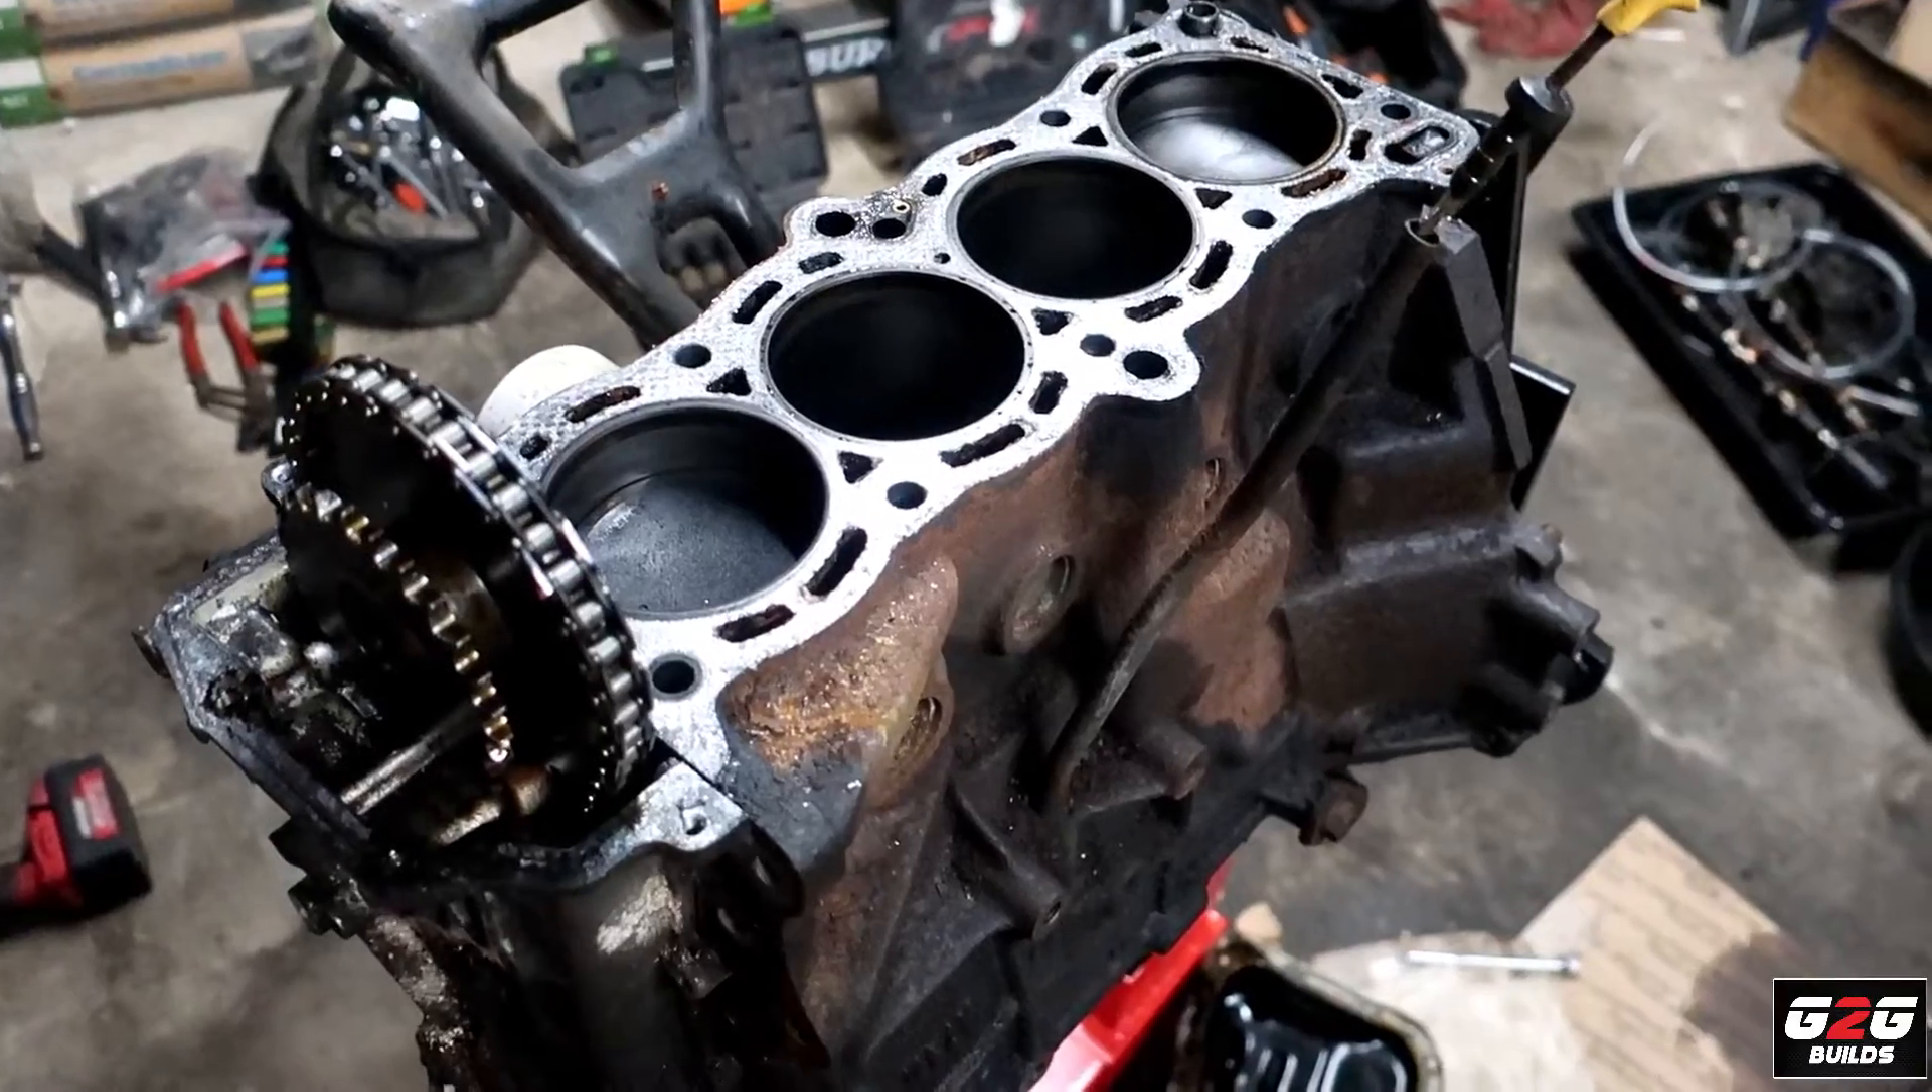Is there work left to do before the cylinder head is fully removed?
No.